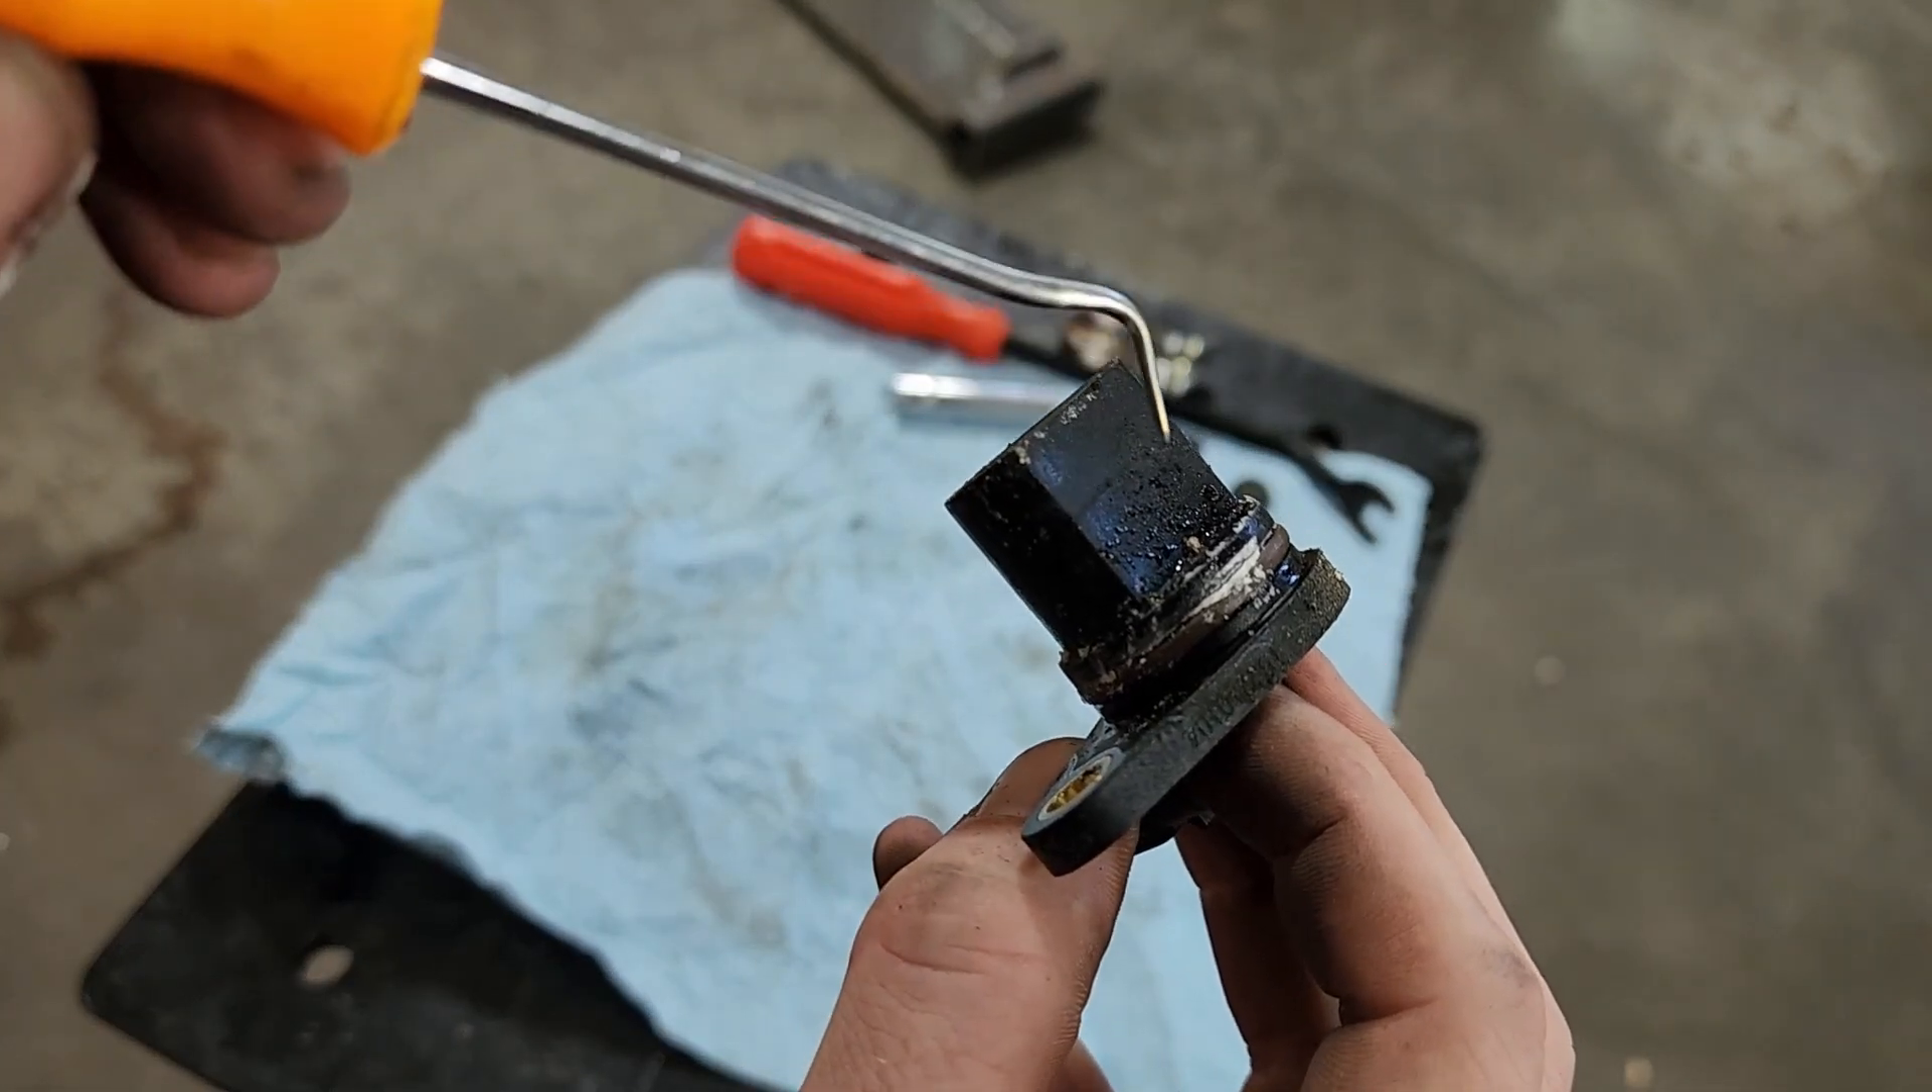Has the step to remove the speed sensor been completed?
Yes.